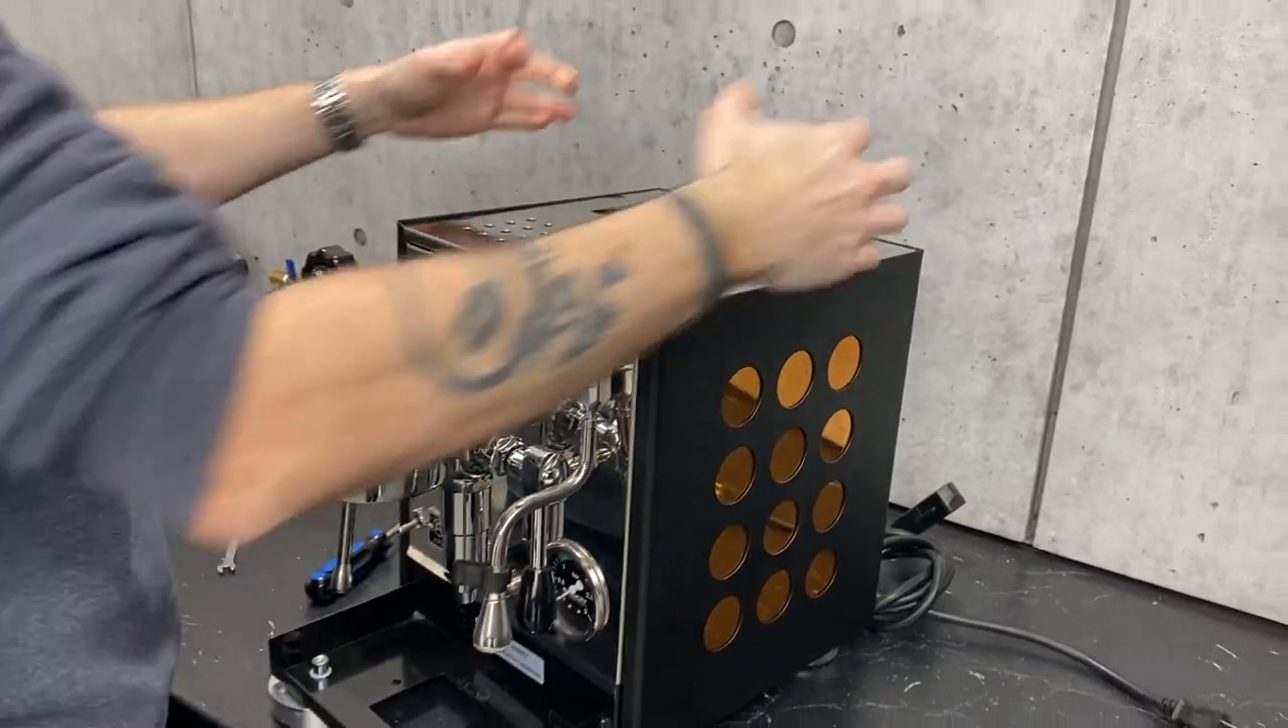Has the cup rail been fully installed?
No.